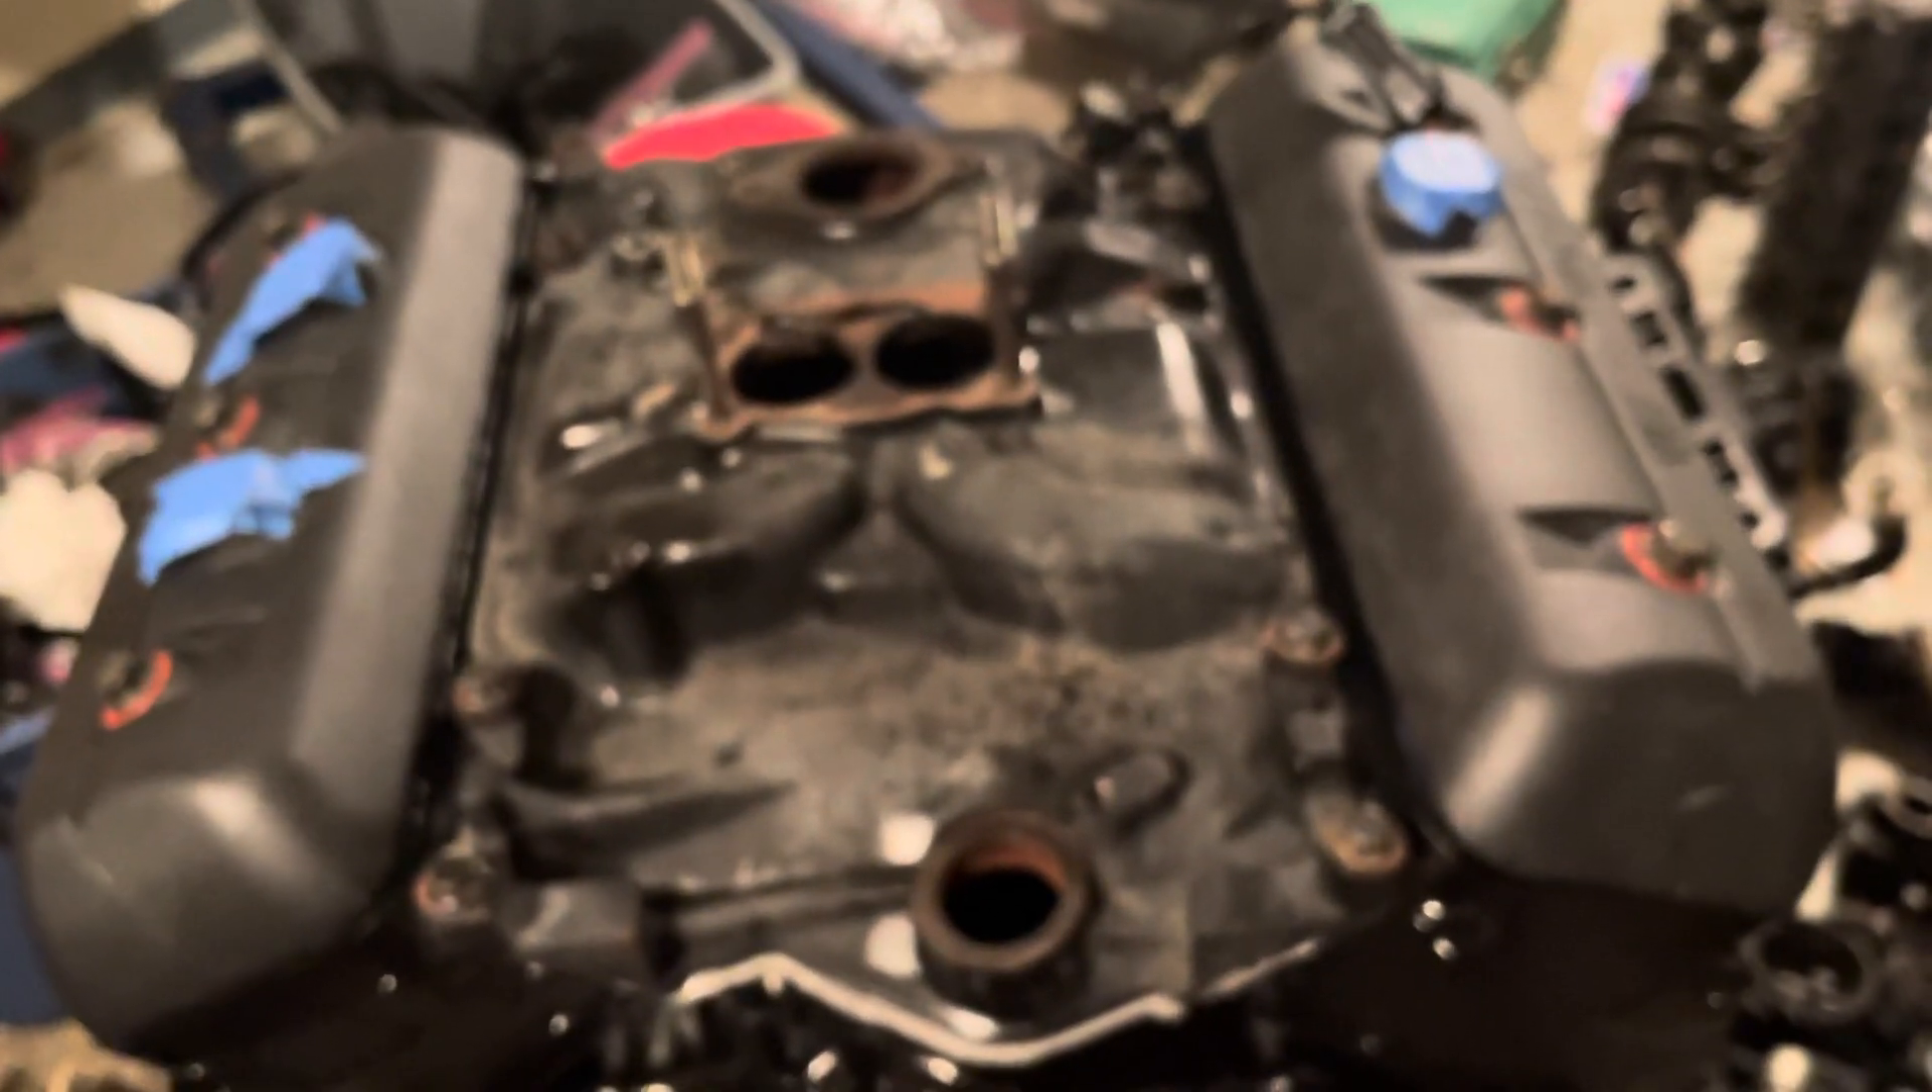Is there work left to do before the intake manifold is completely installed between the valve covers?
No.